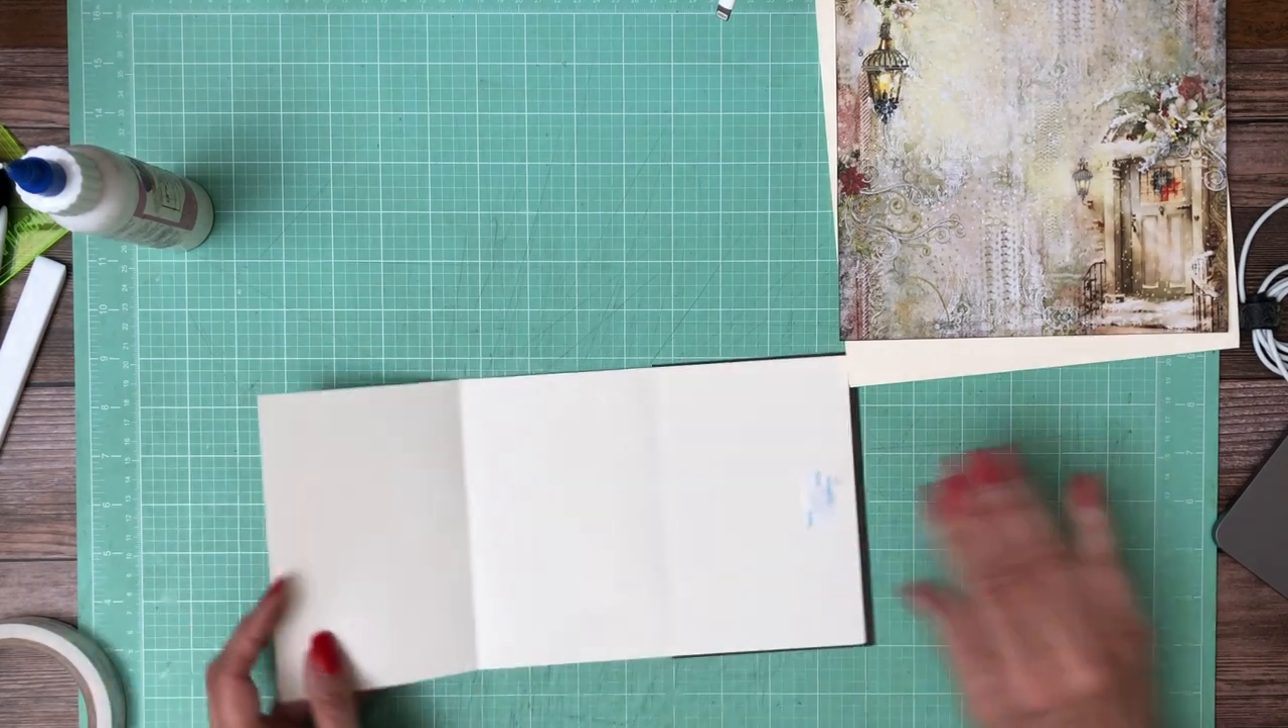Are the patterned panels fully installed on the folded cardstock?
No.